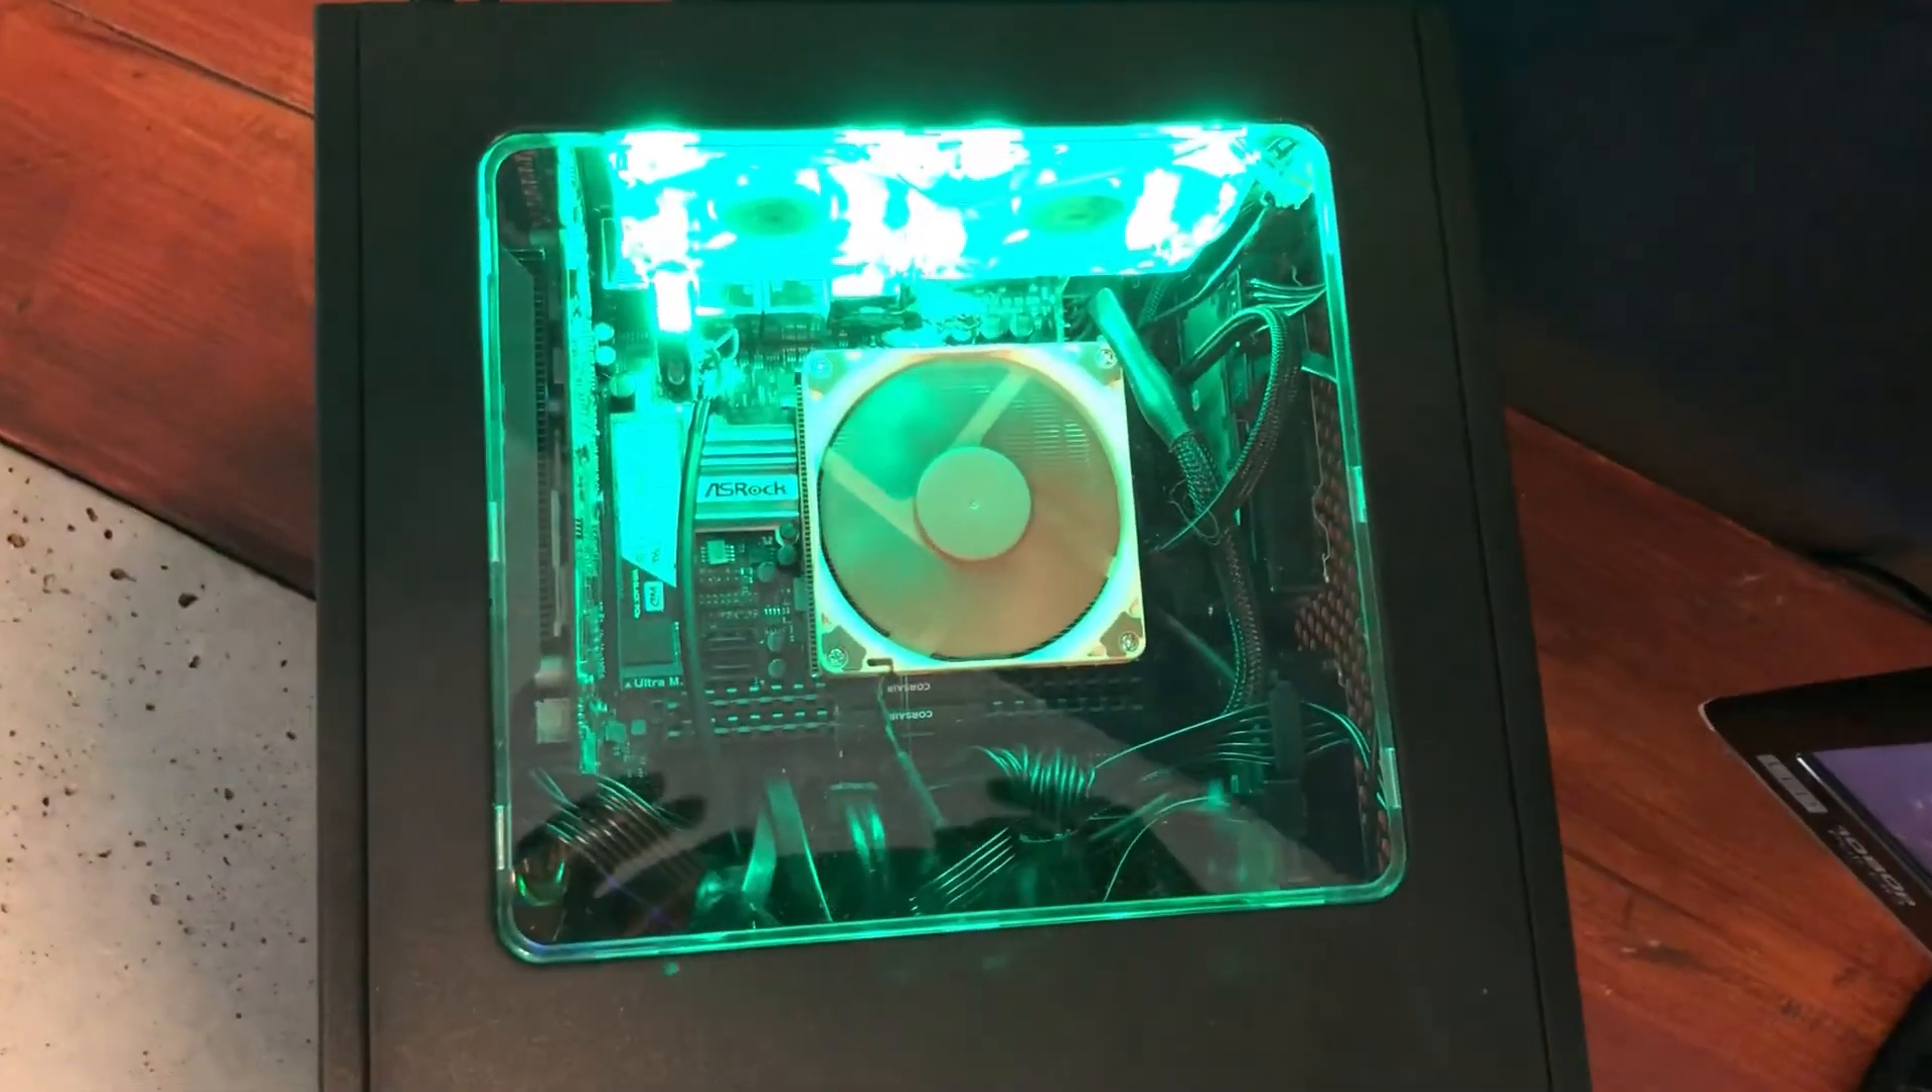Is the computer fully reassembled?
Yes.